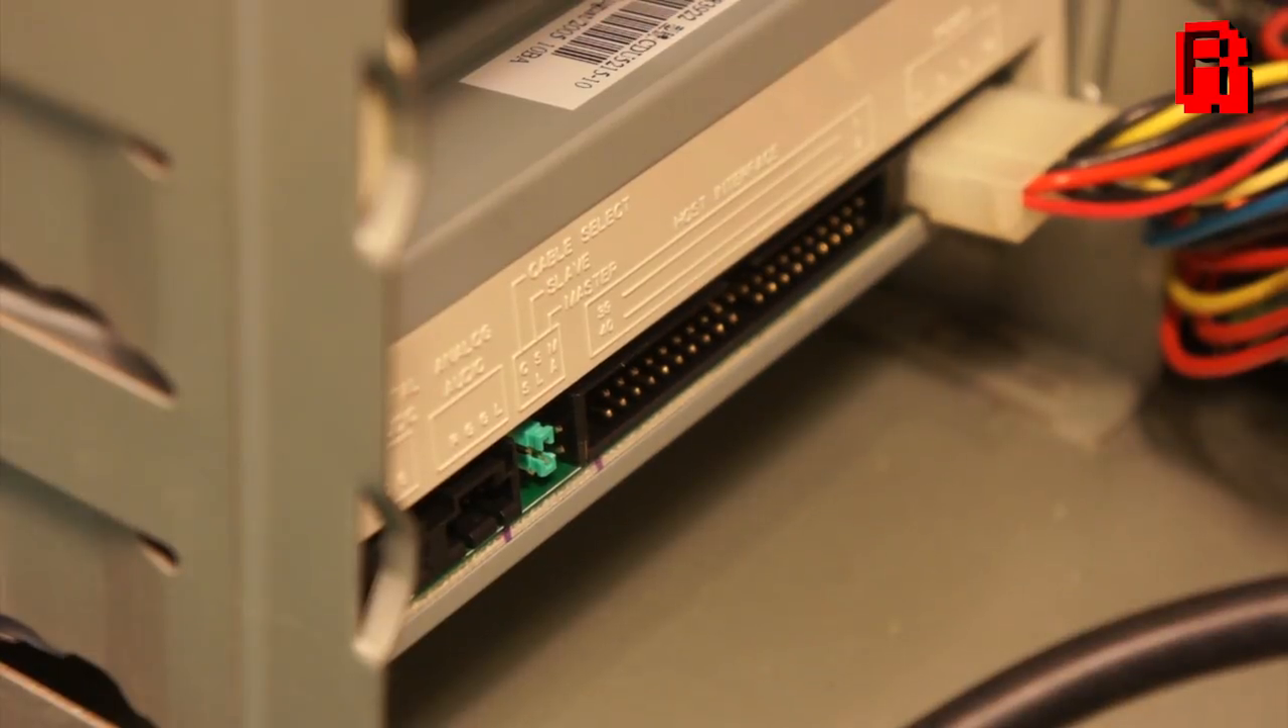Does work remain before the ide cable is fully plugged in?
Yes.